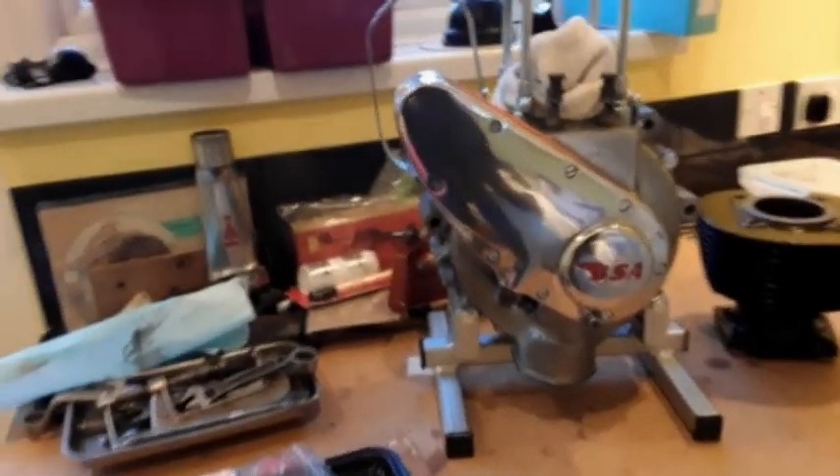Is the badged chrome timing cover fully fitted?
Yes.